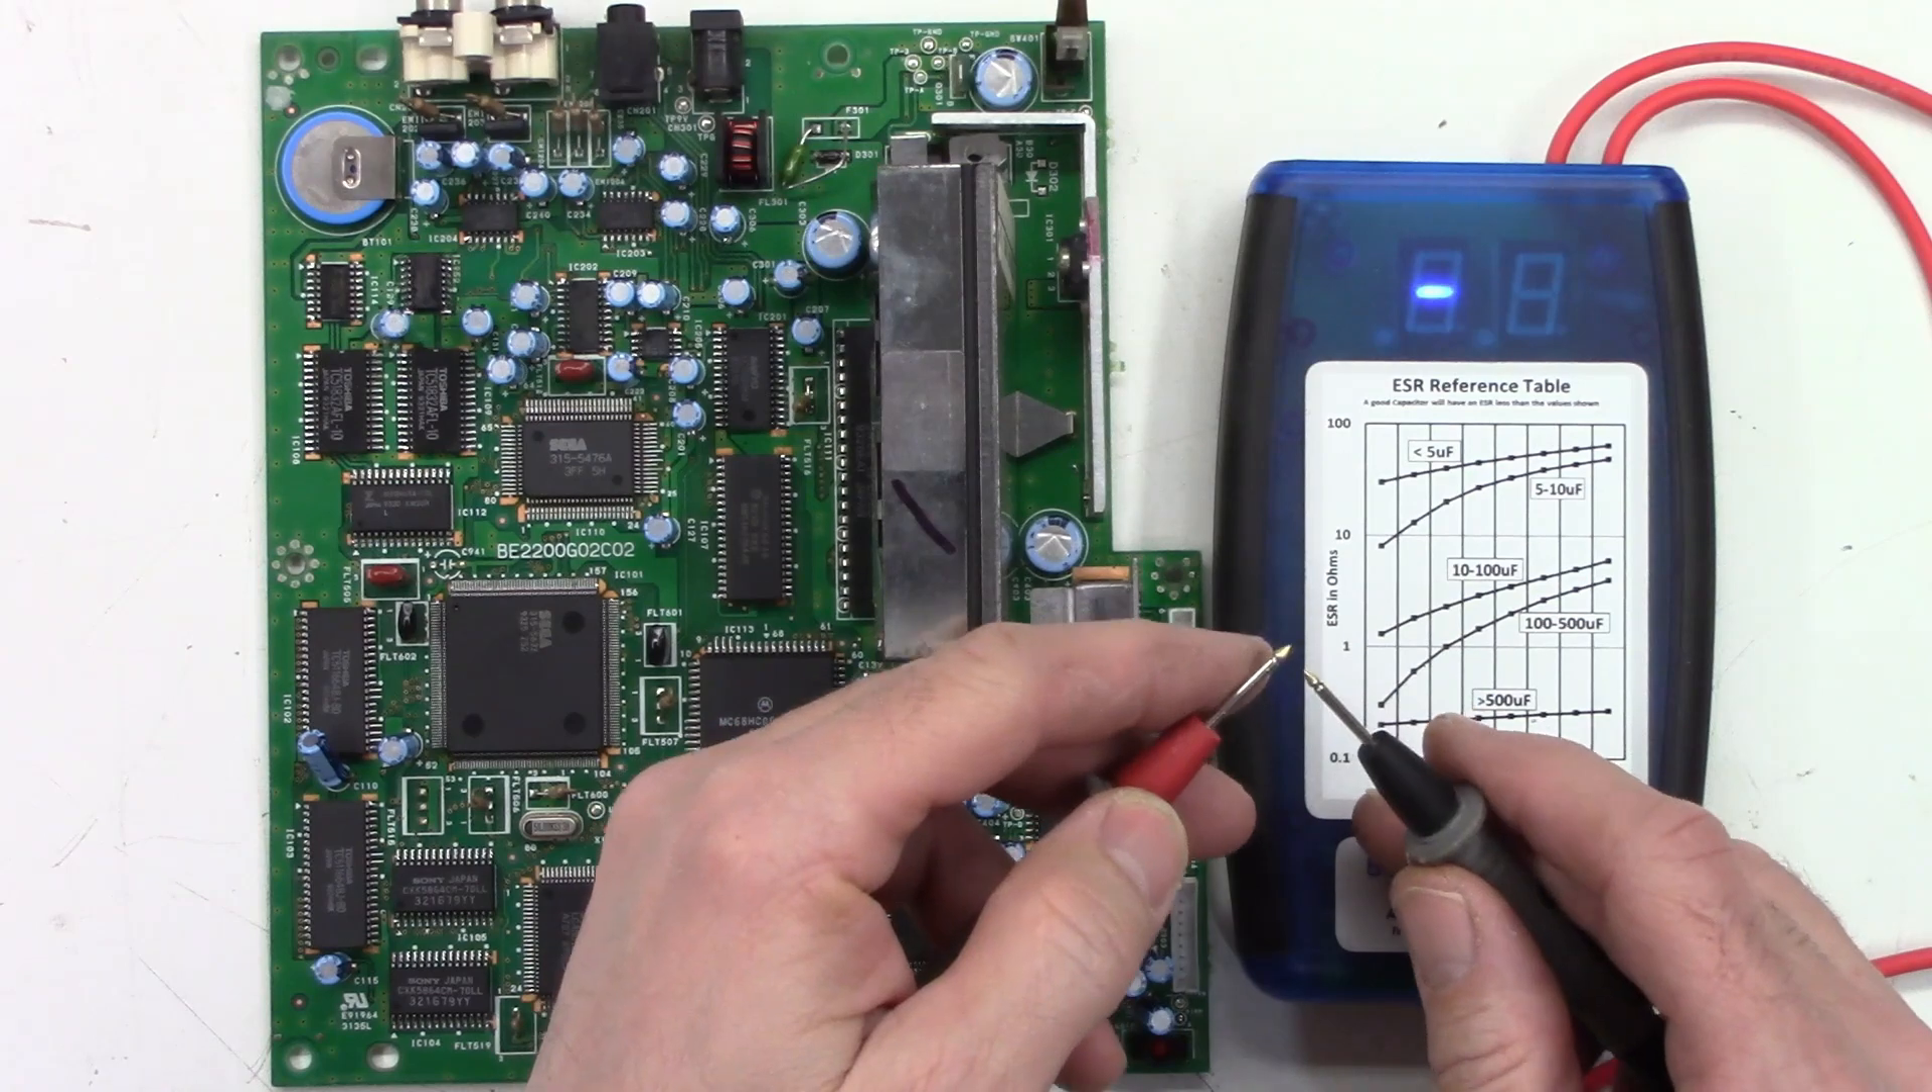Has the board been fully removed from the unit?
Yes.